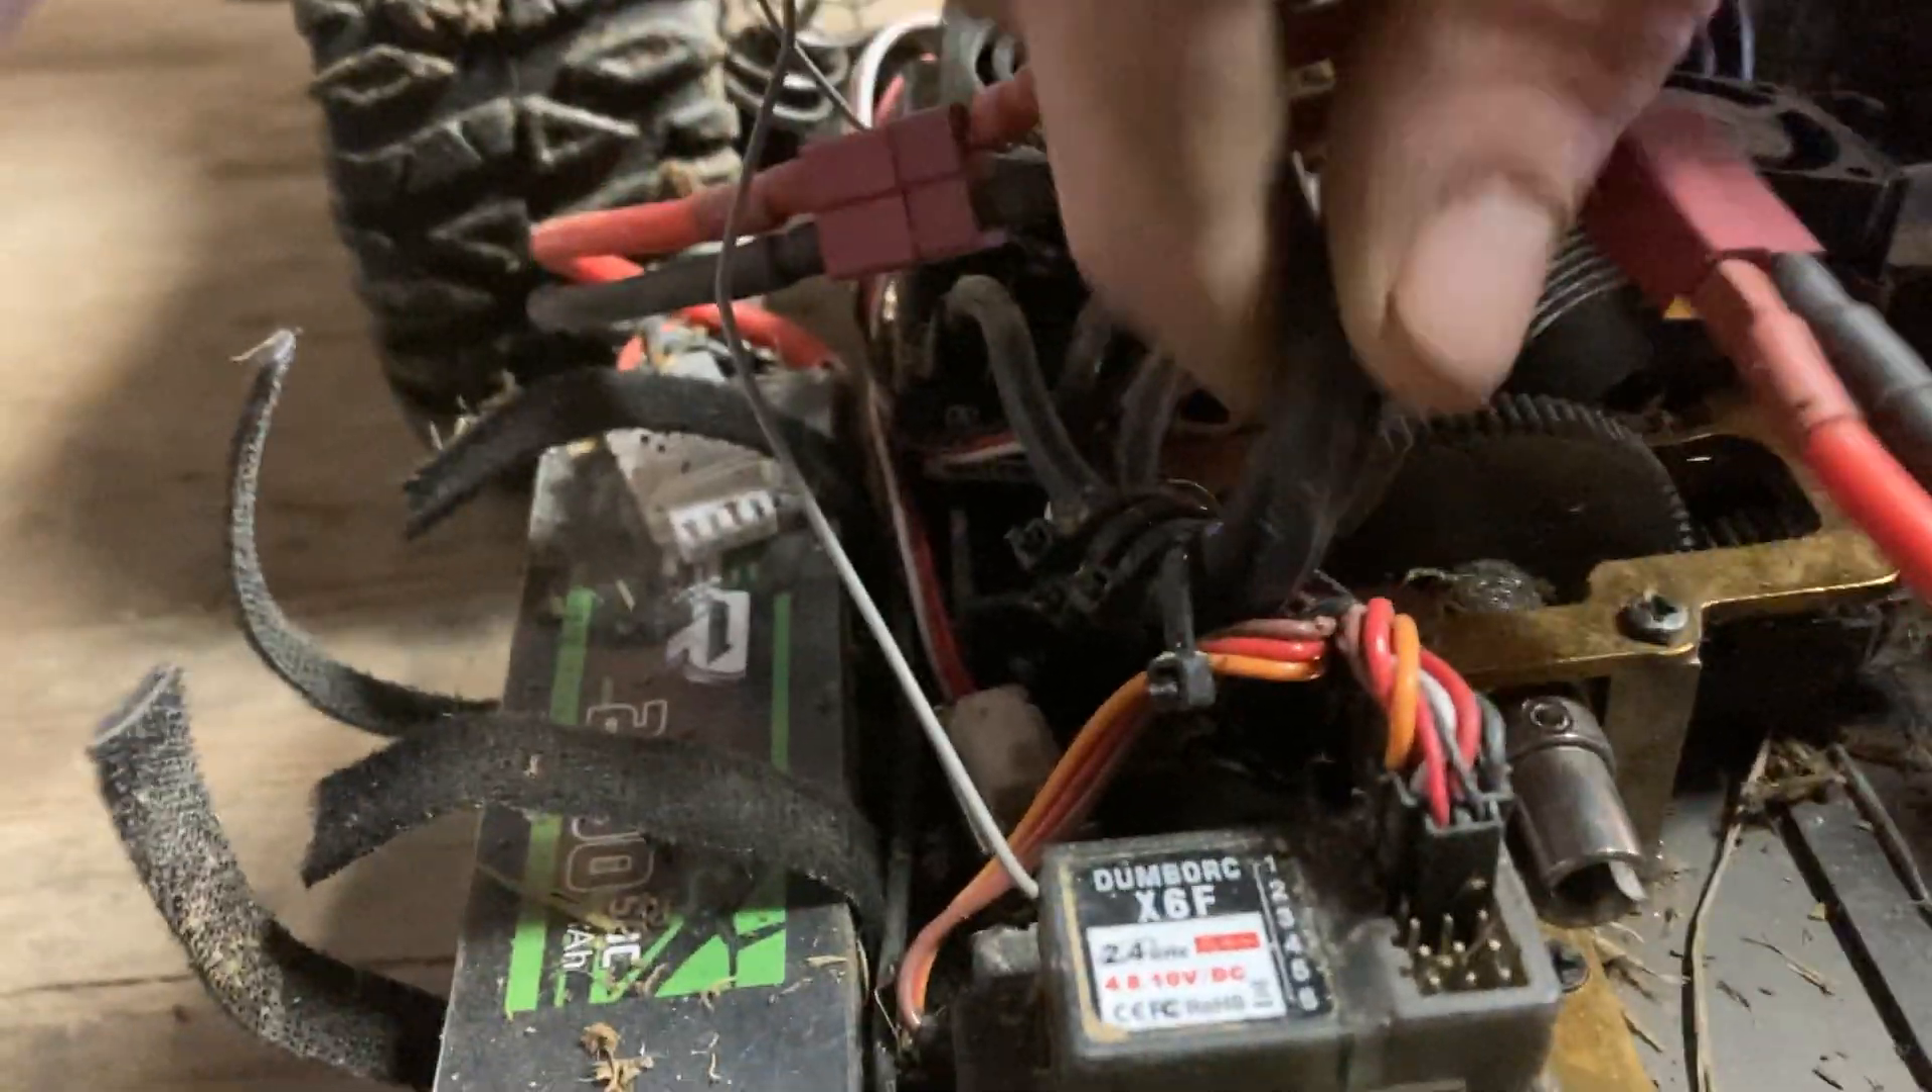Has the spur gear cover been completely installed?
No.